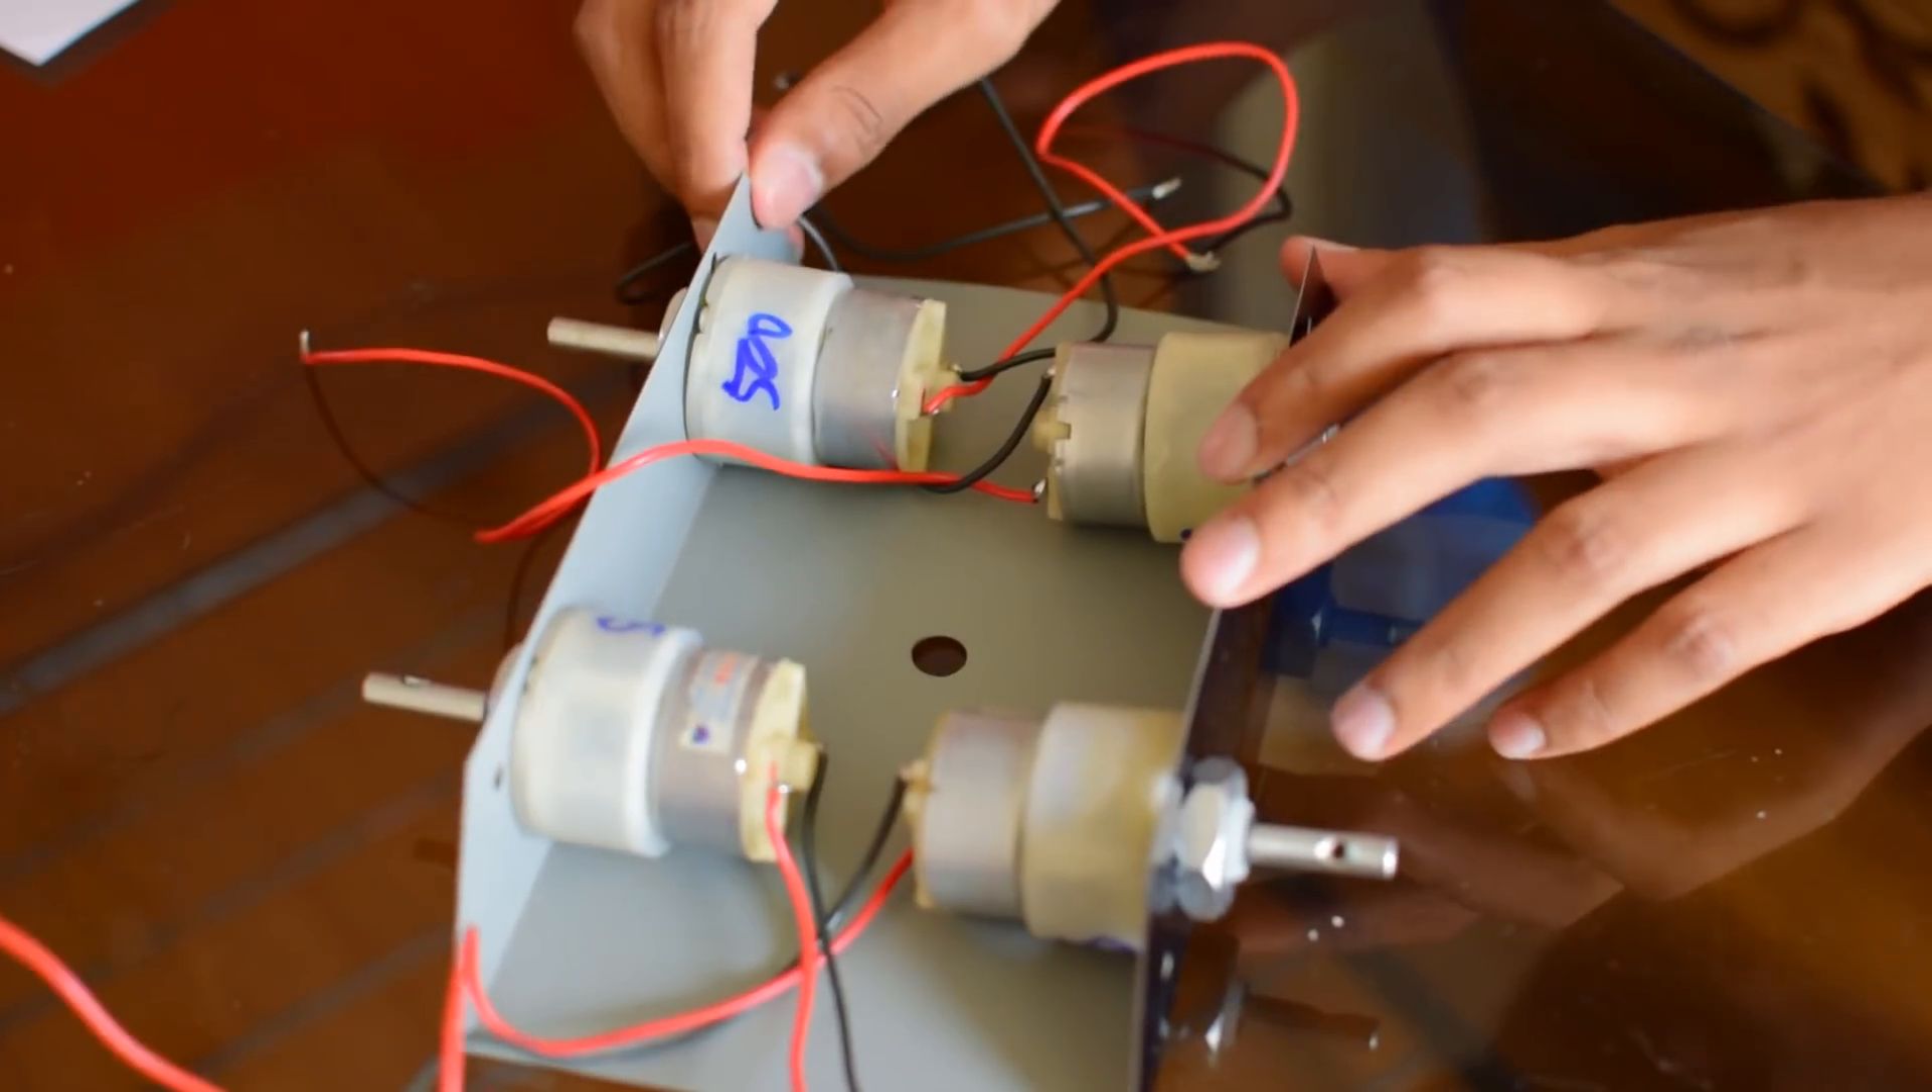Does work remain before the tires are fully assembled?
Yes.